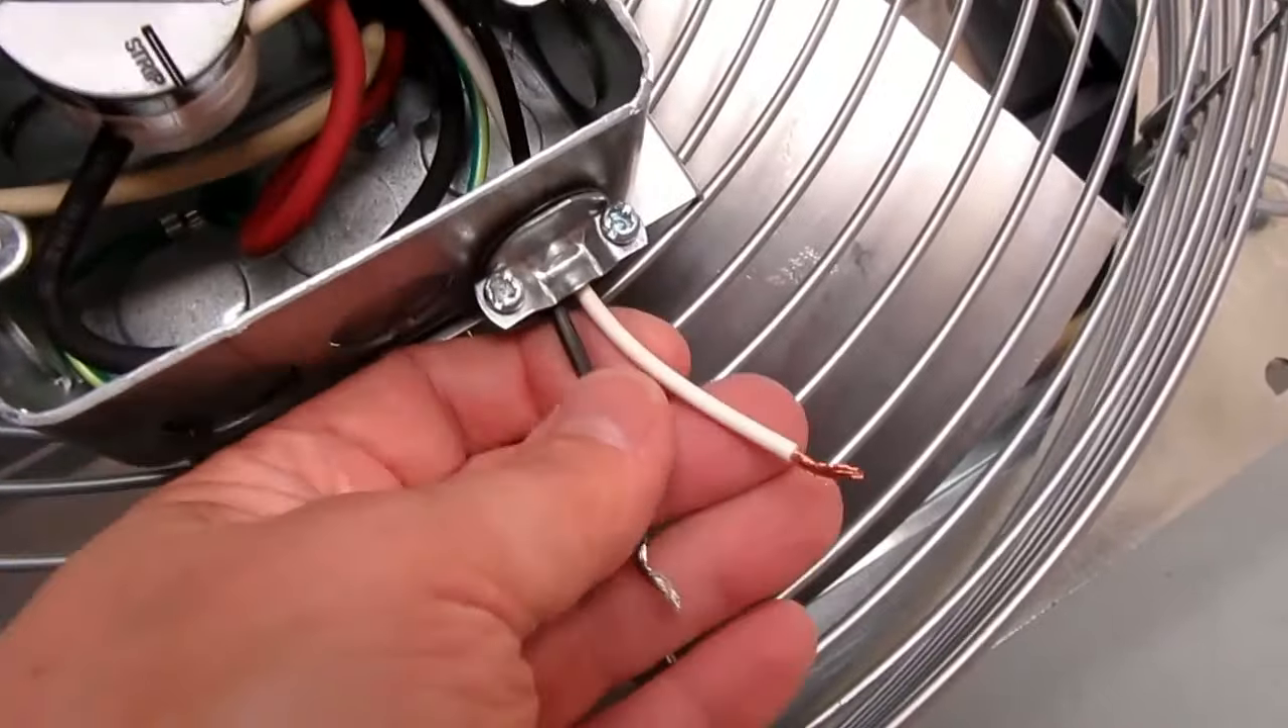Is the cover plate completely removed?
Yes.